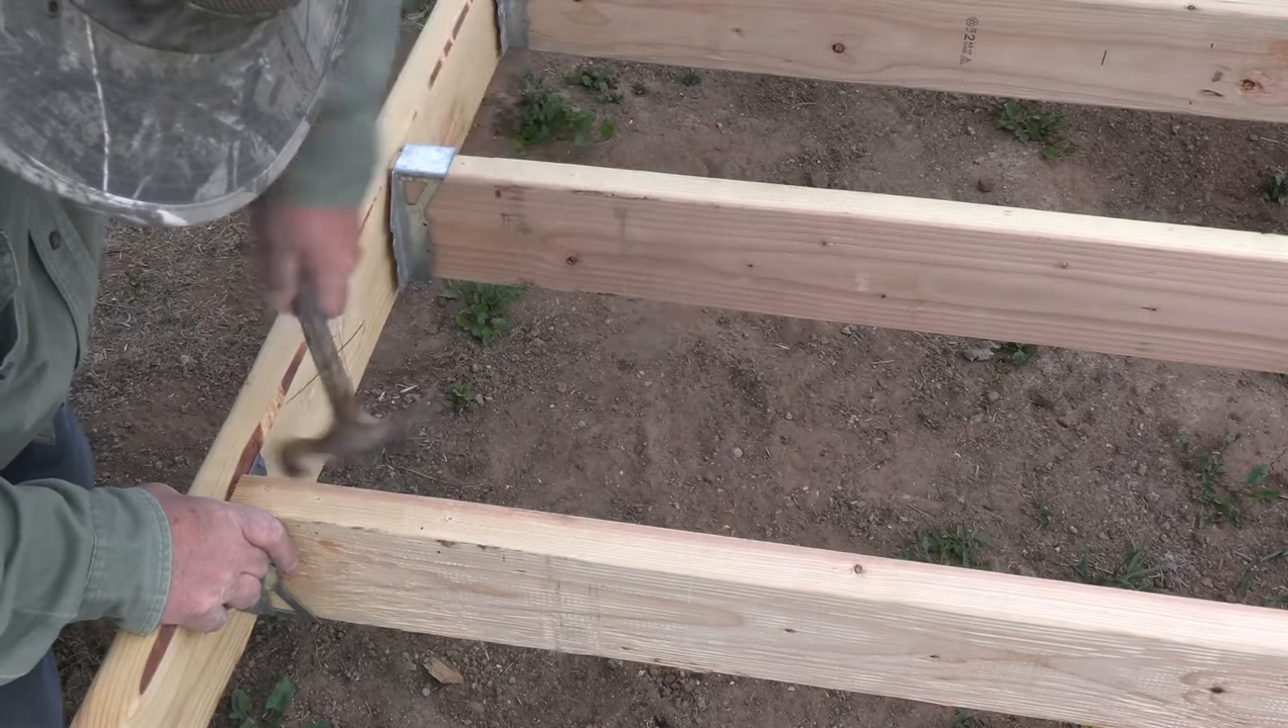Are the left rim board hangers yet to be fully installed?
Yes.